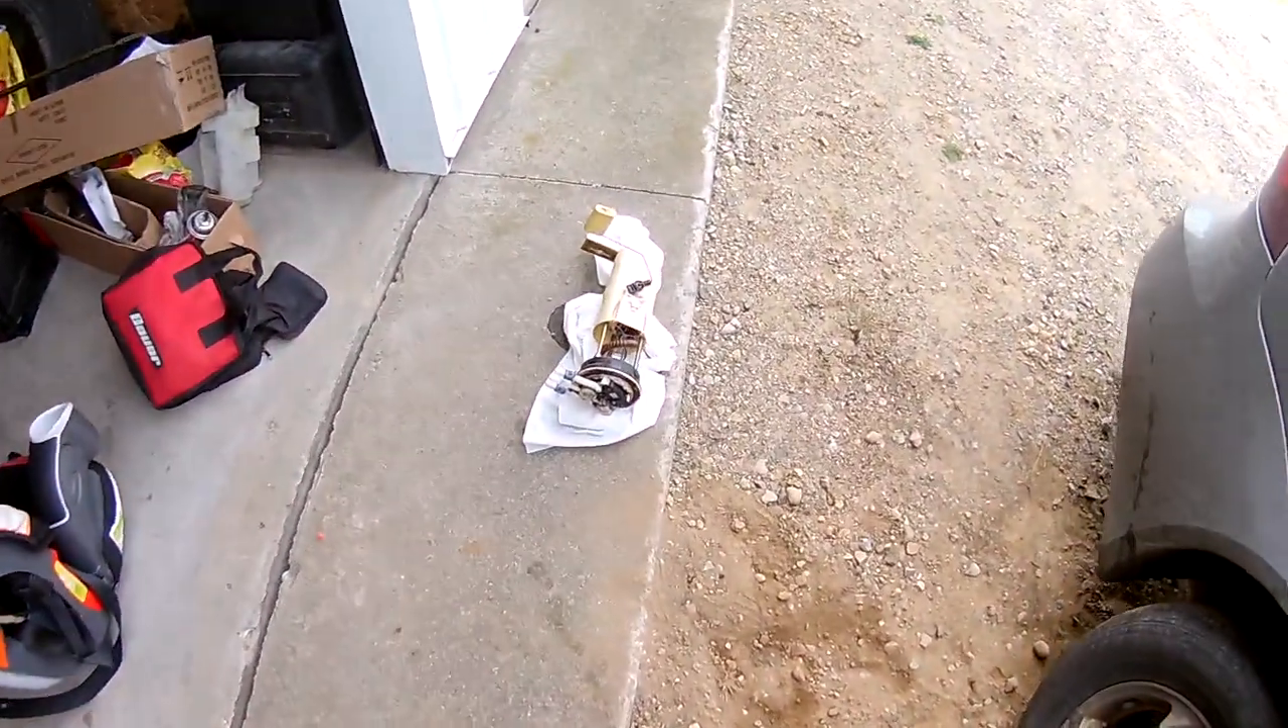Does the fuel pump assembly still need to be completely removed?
No.